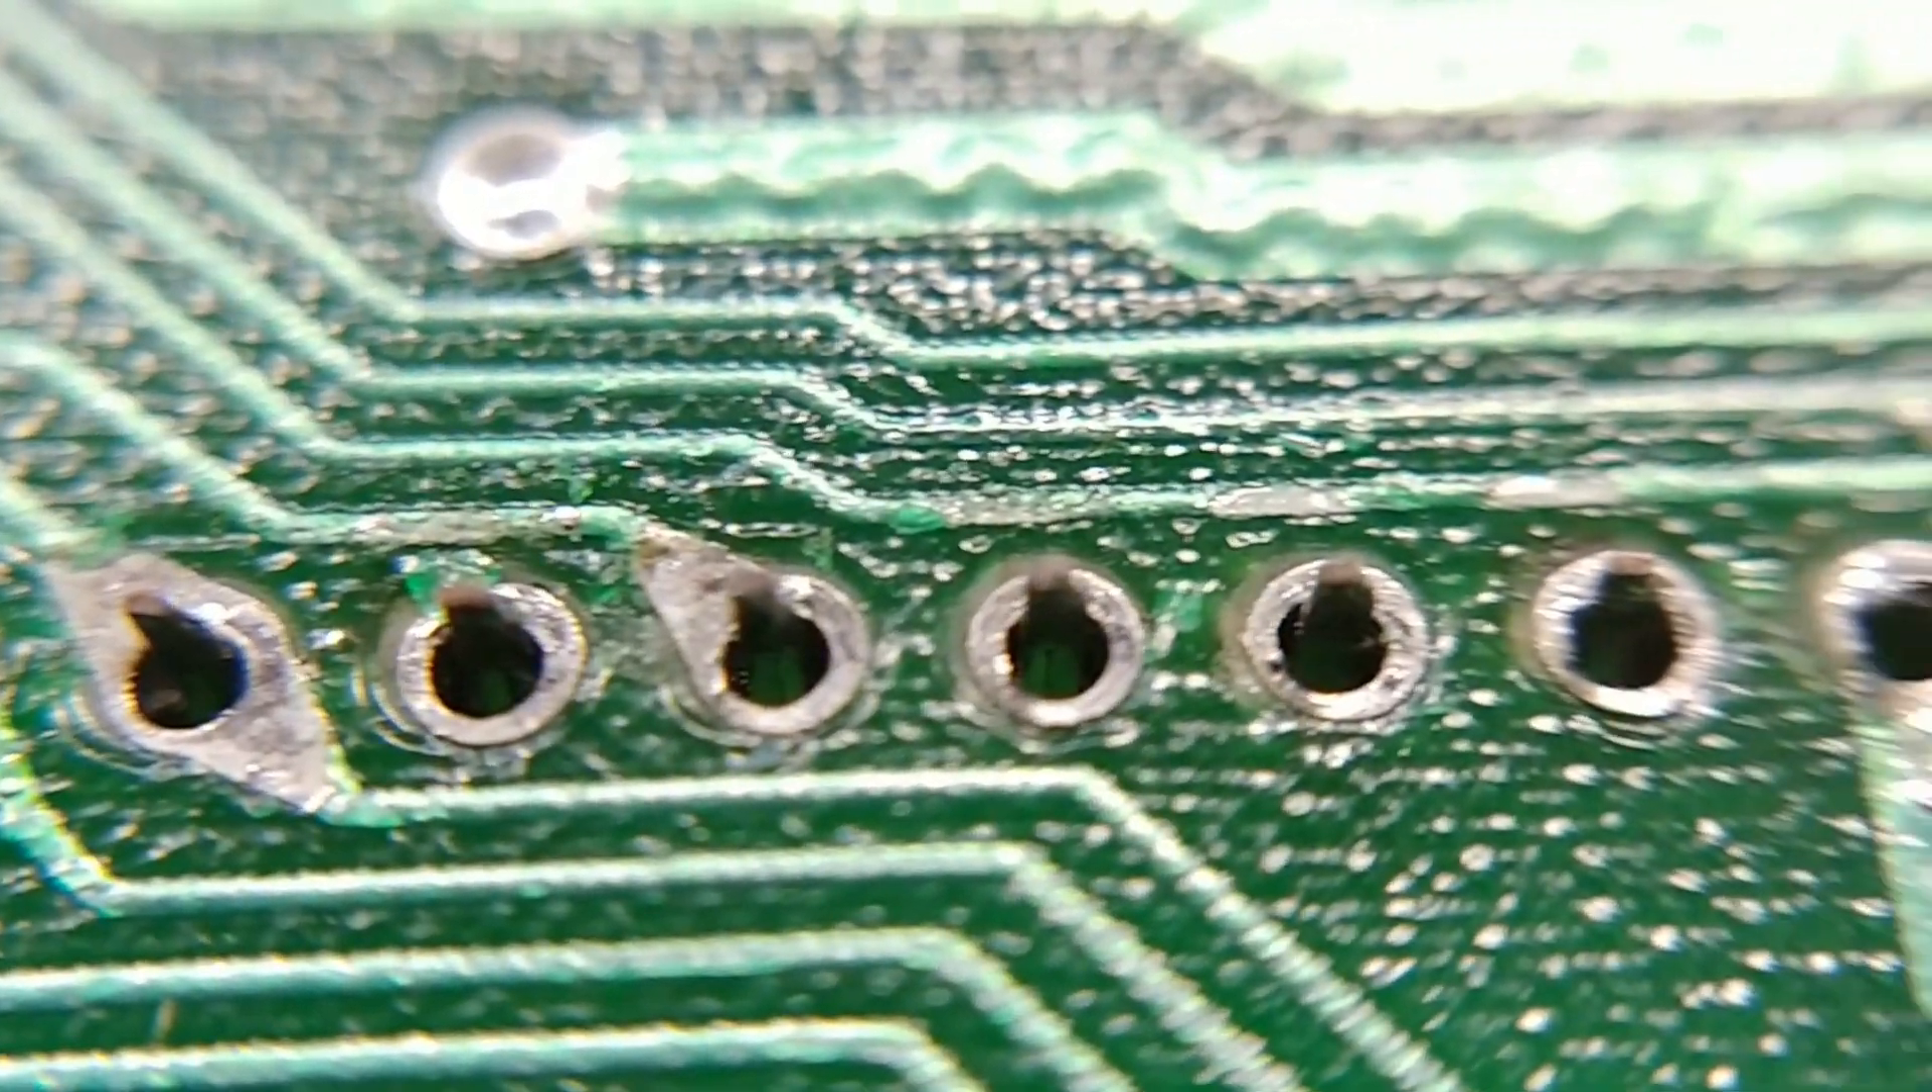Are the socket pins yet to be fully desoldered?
No.